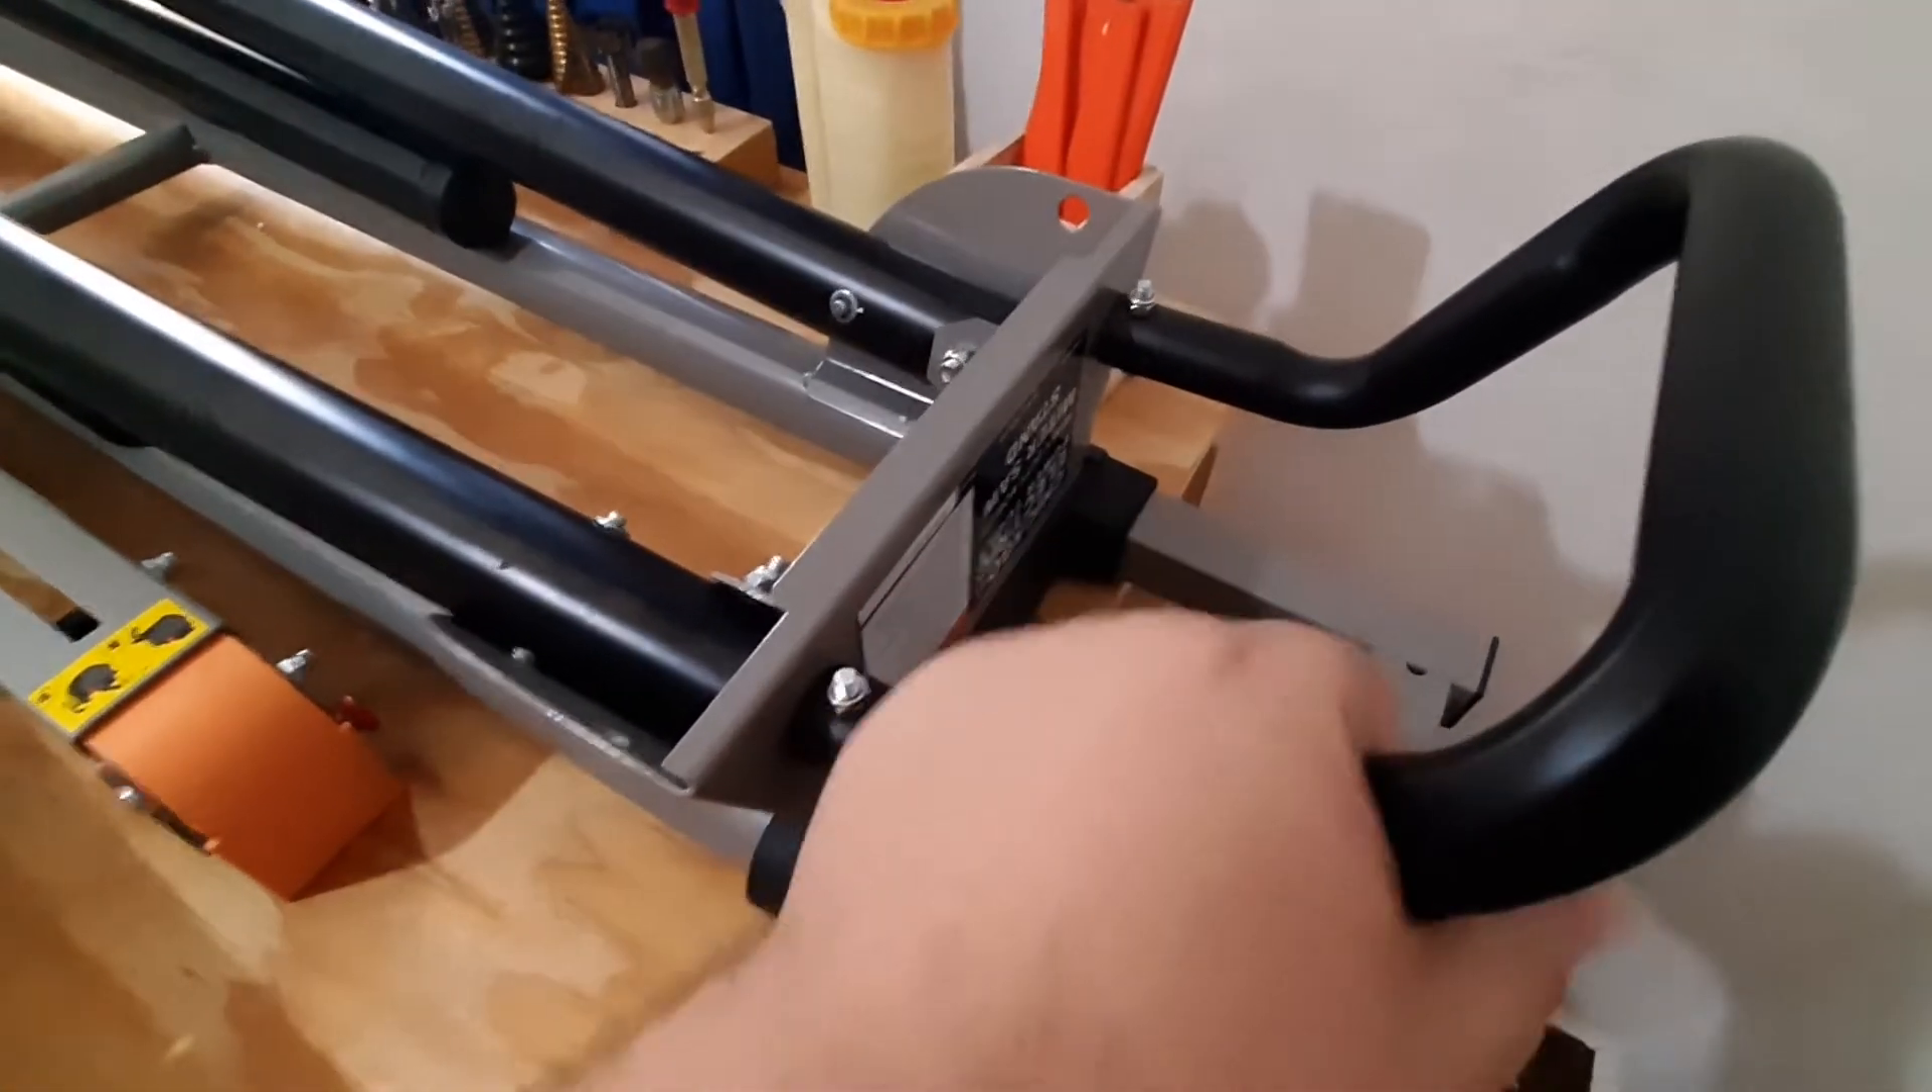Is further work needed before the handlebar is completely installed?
No.